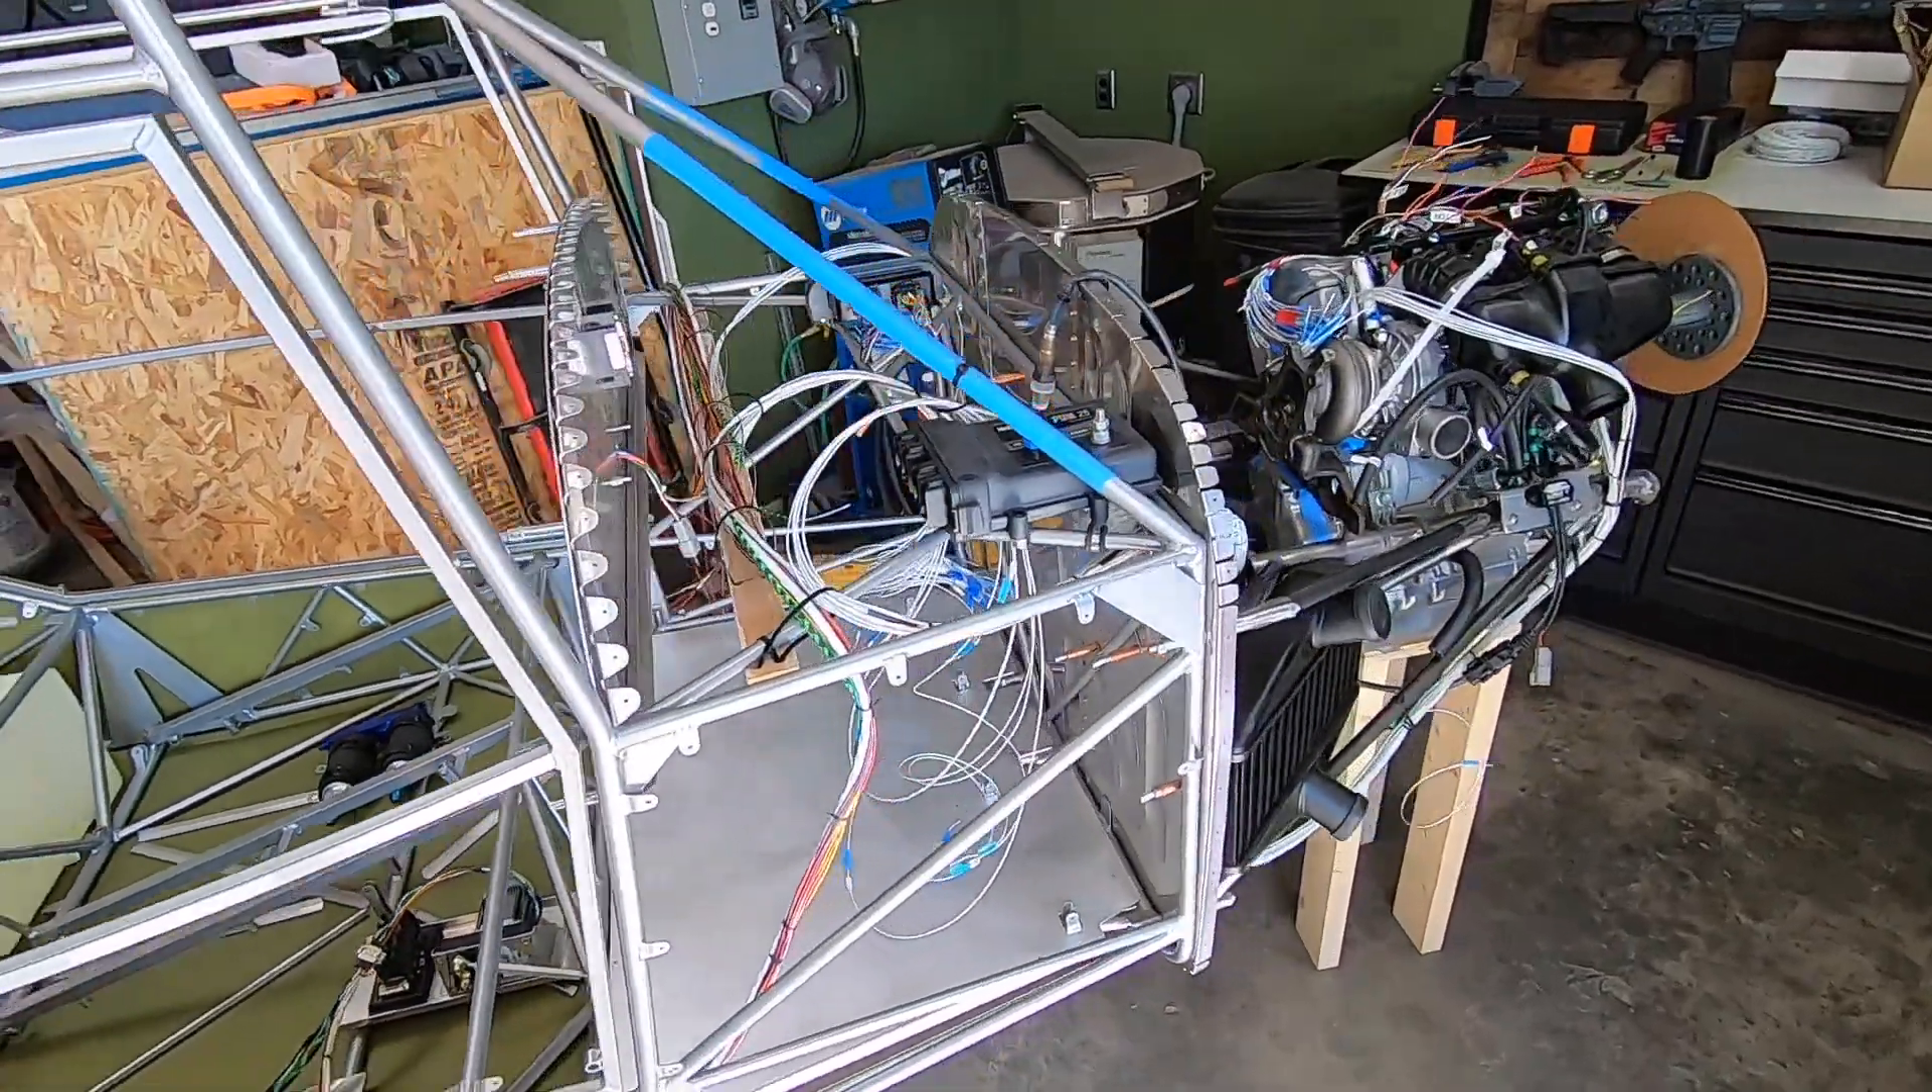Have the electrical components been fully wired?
No.